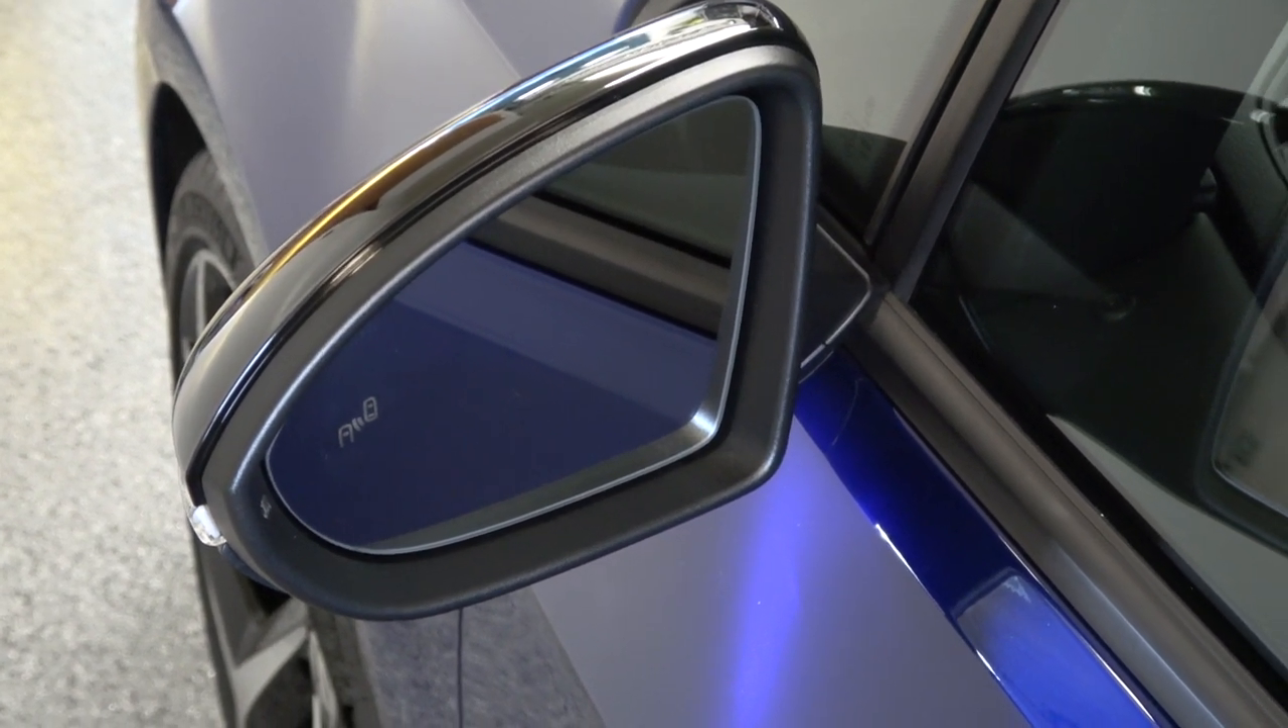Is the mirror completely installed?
Yes.